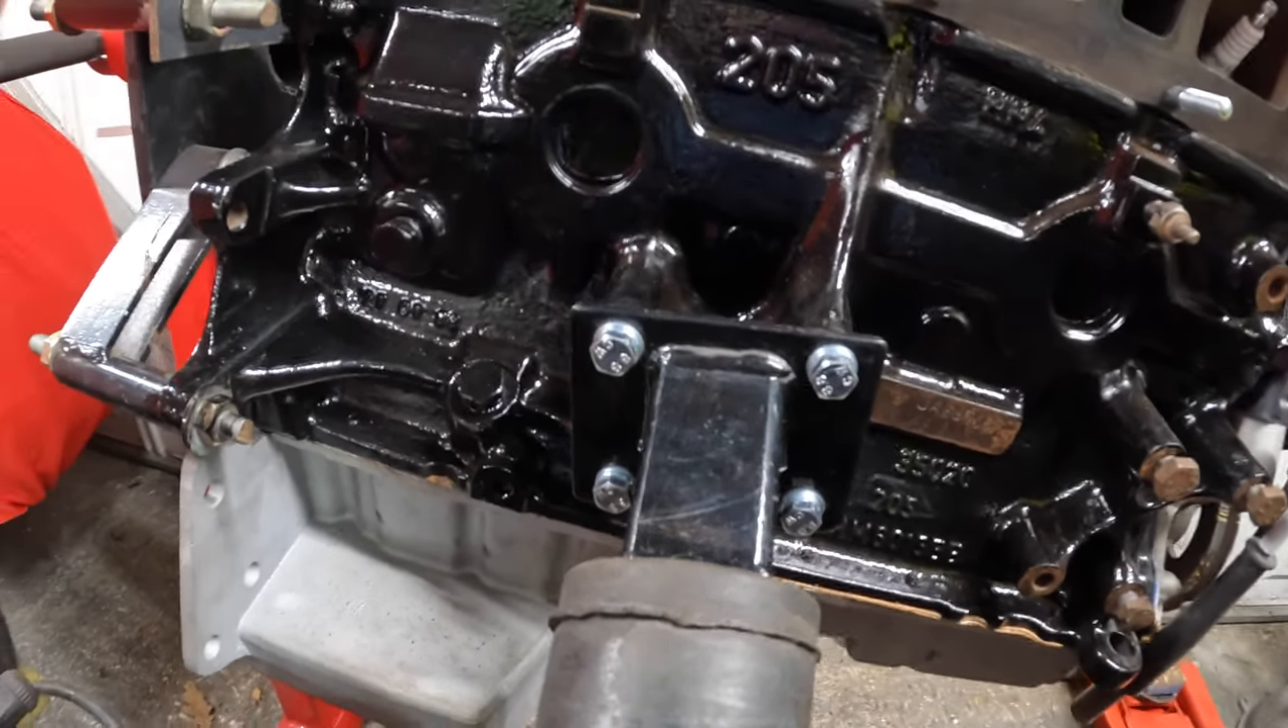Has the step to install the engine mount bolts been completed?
Yes.